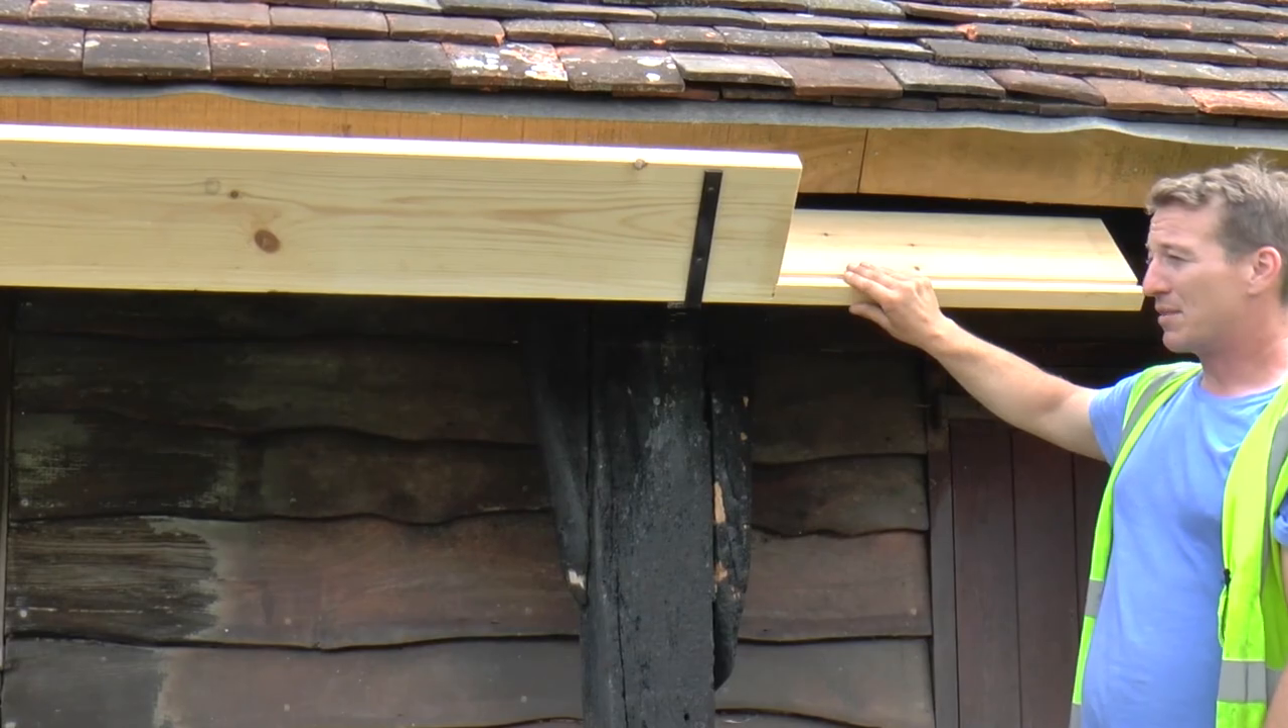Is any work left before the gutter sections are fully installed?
Yes.